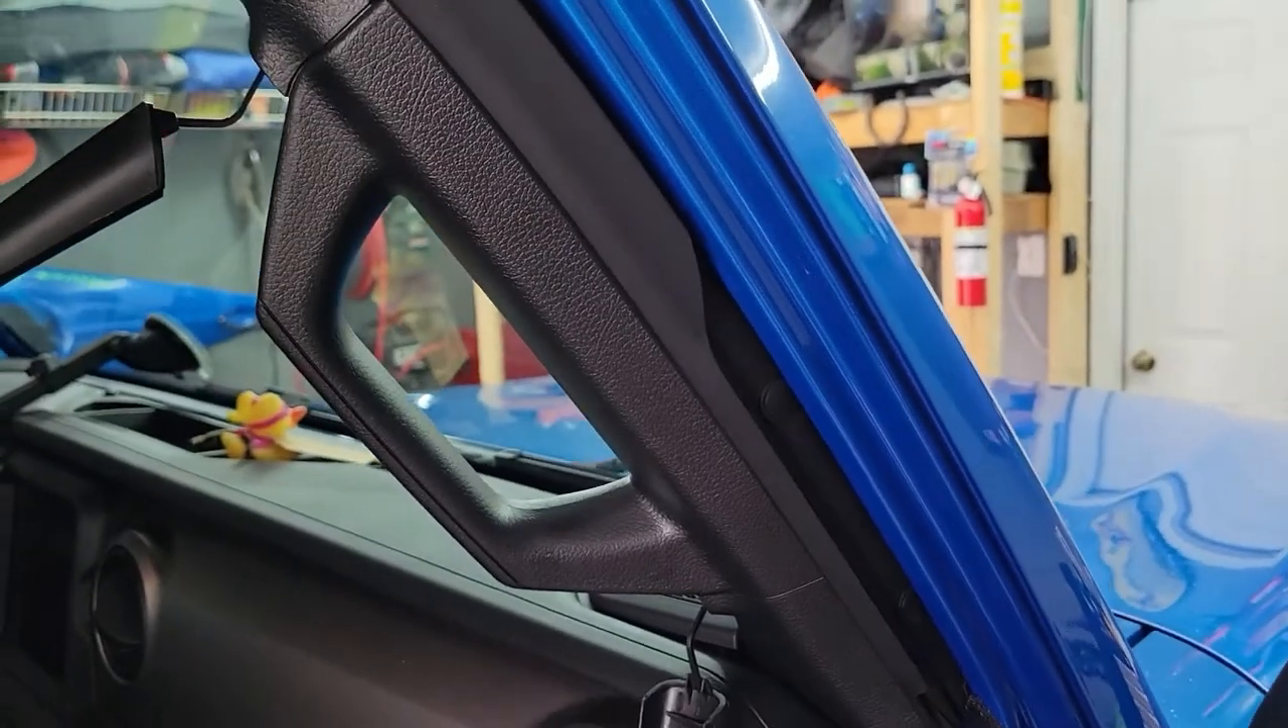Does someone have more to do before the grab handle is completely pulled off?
Yes.